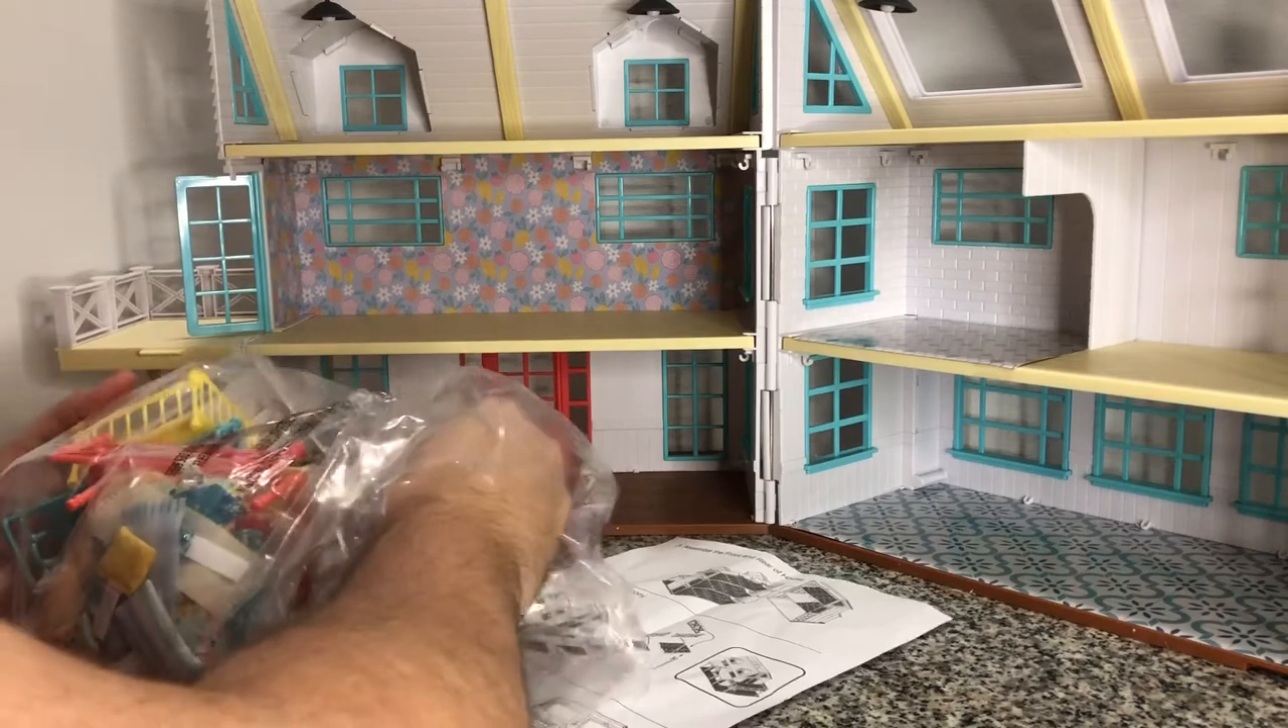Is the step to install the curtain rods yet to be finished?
Yes.